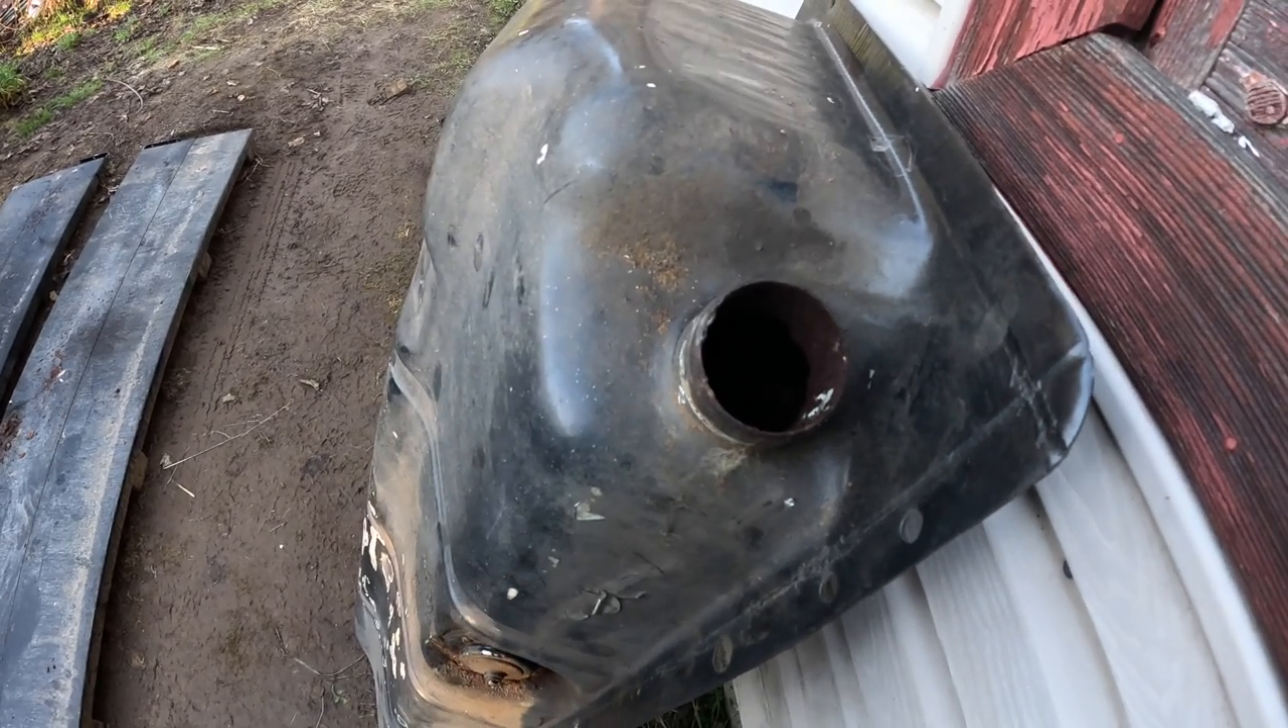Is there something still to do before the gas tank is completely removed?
No.